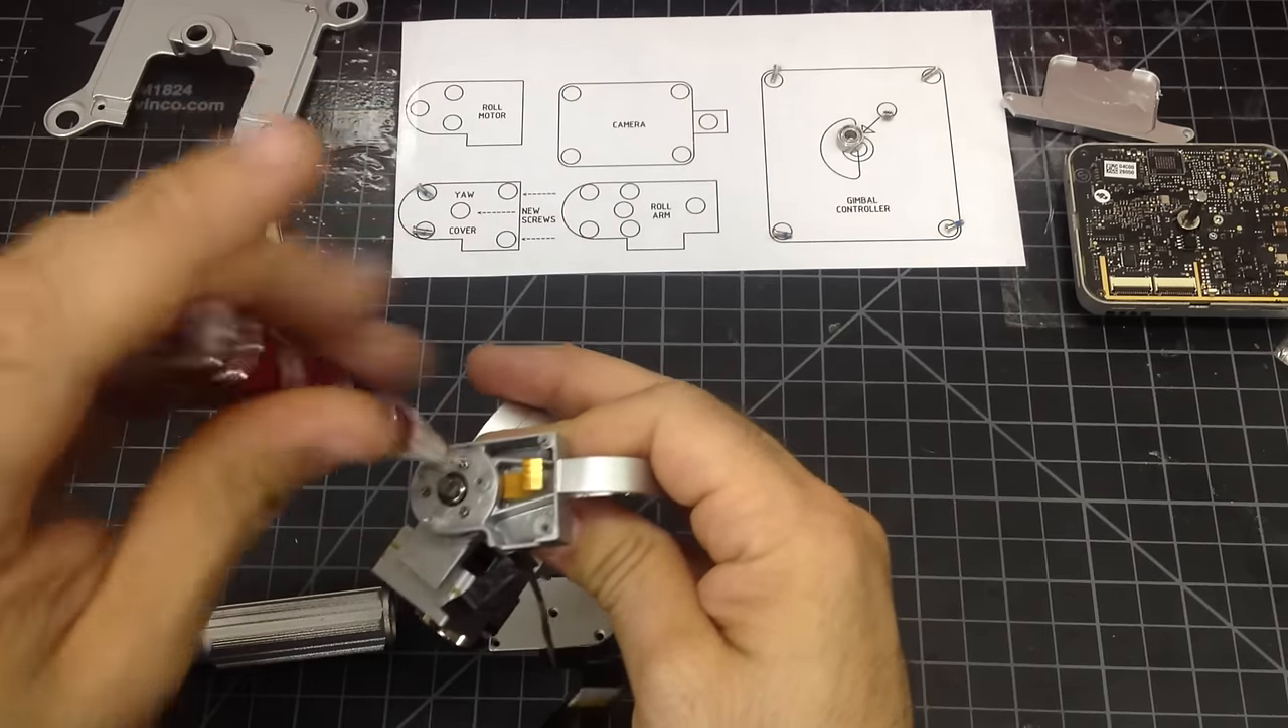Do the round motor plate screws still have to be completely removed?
Yes.